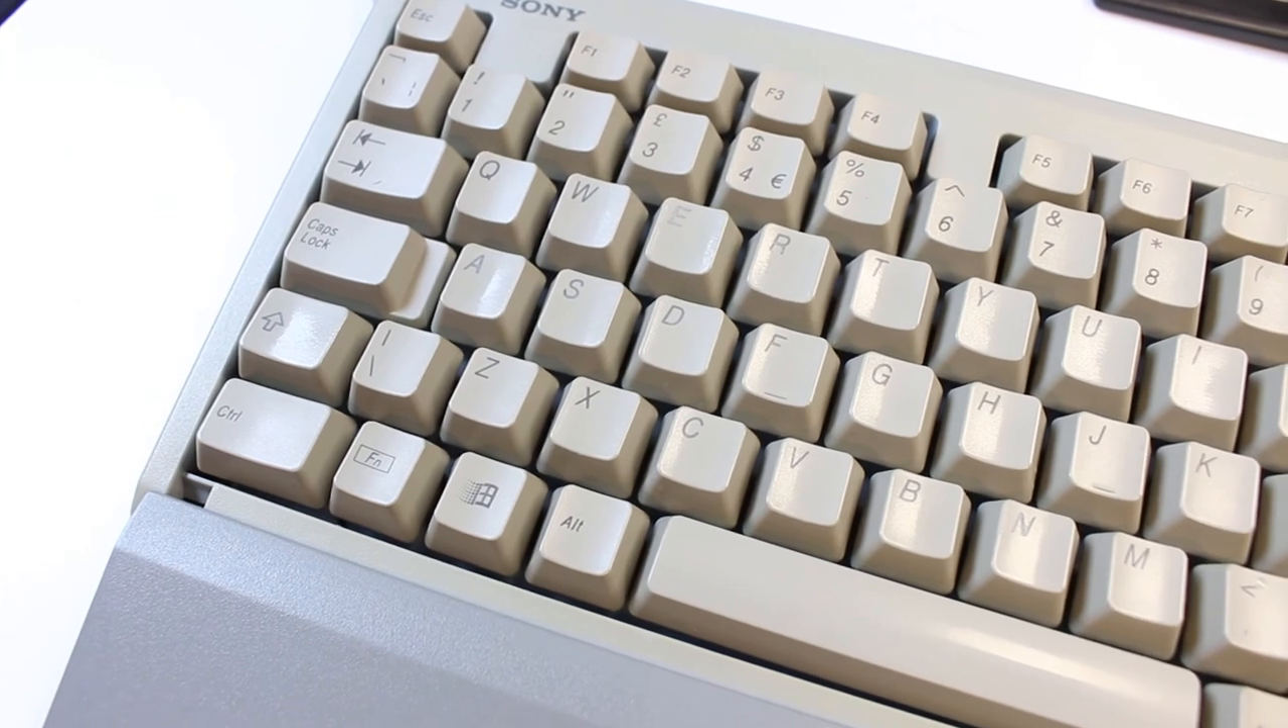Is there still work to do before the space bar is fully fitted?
No.